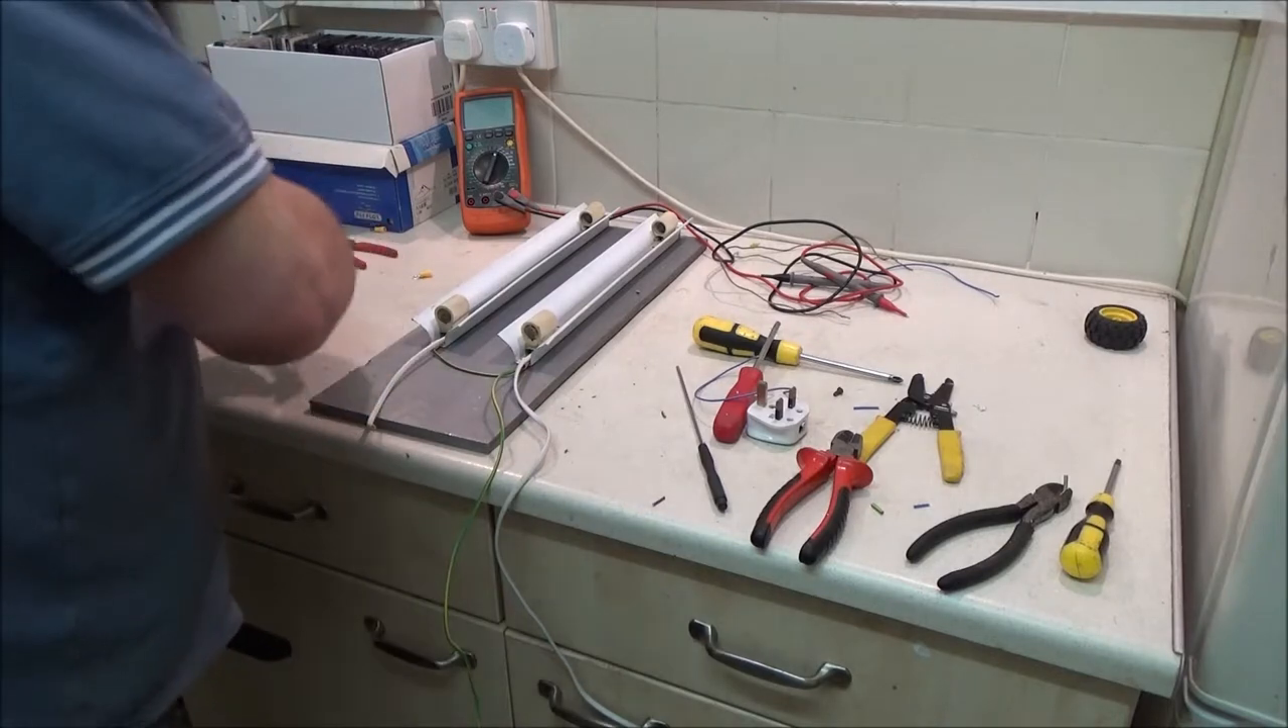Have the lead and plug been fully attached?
No.